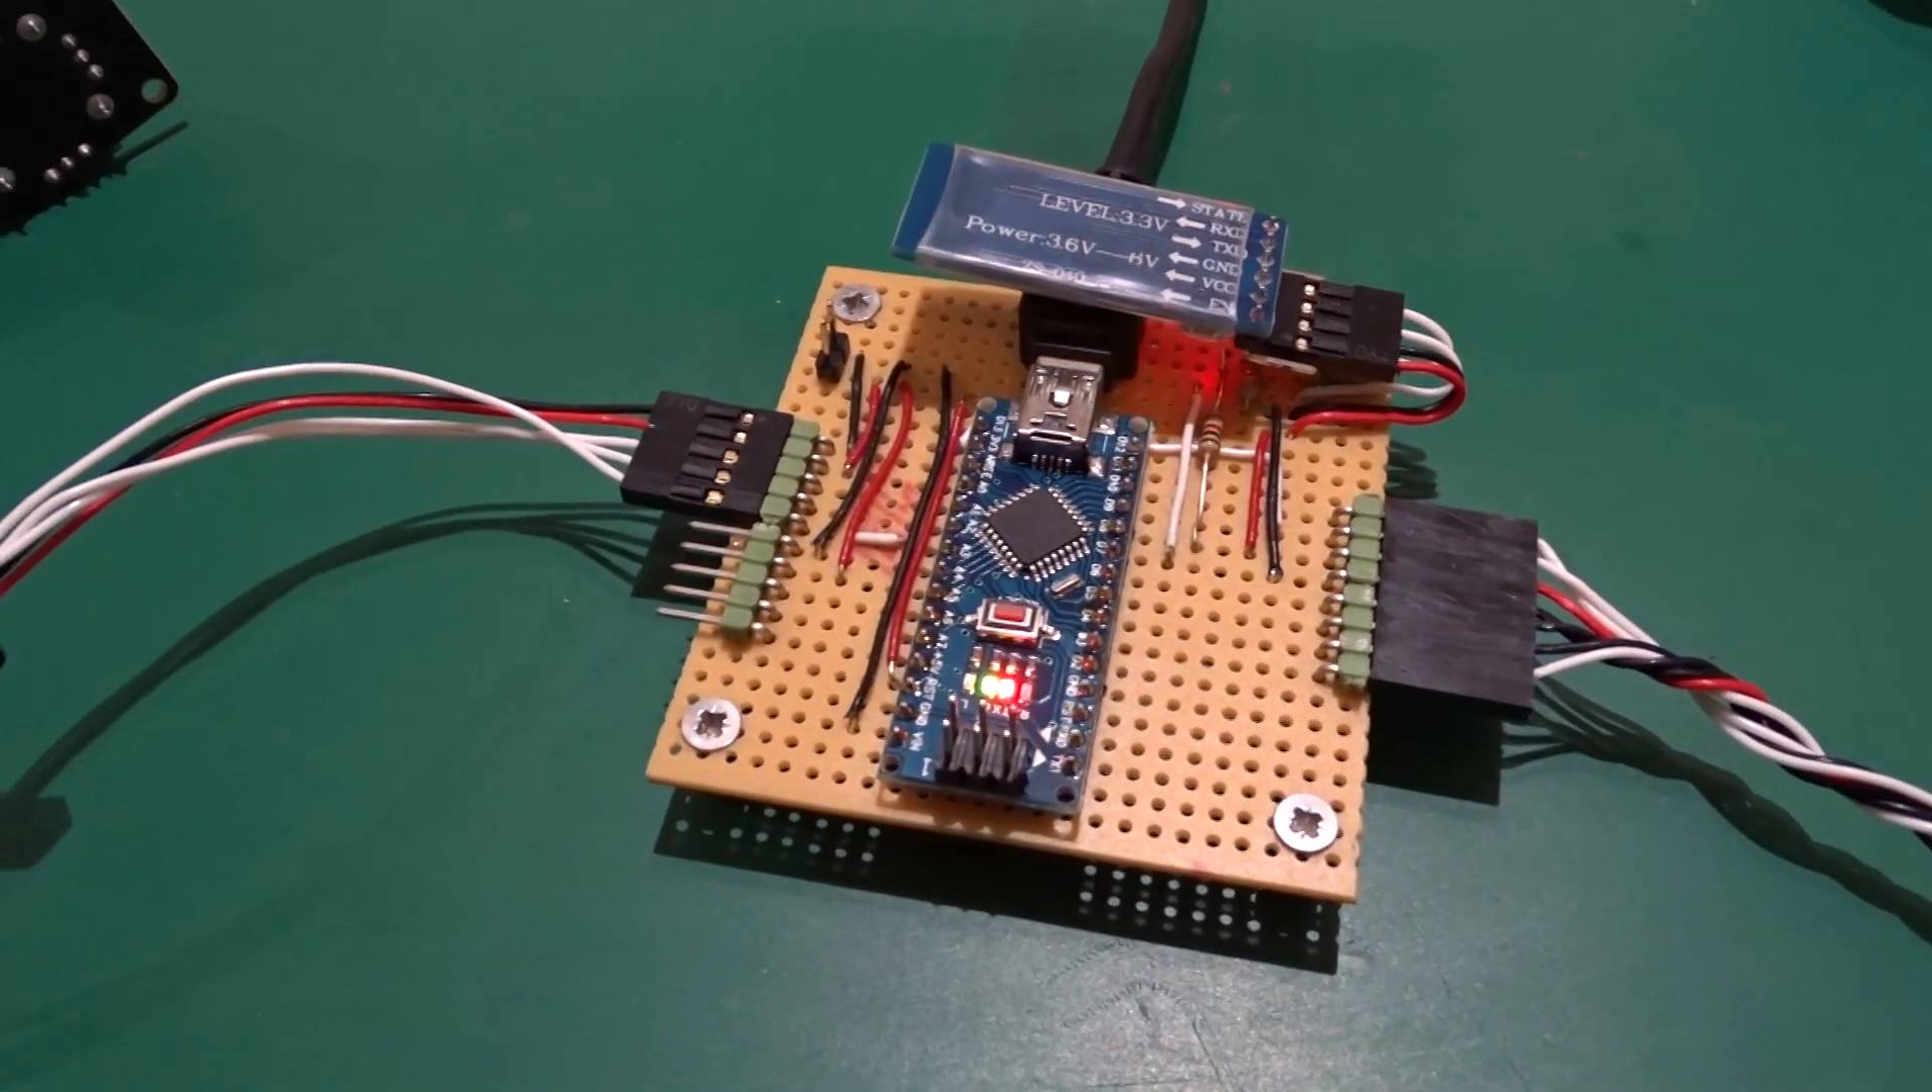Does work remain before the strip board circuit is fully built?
No.